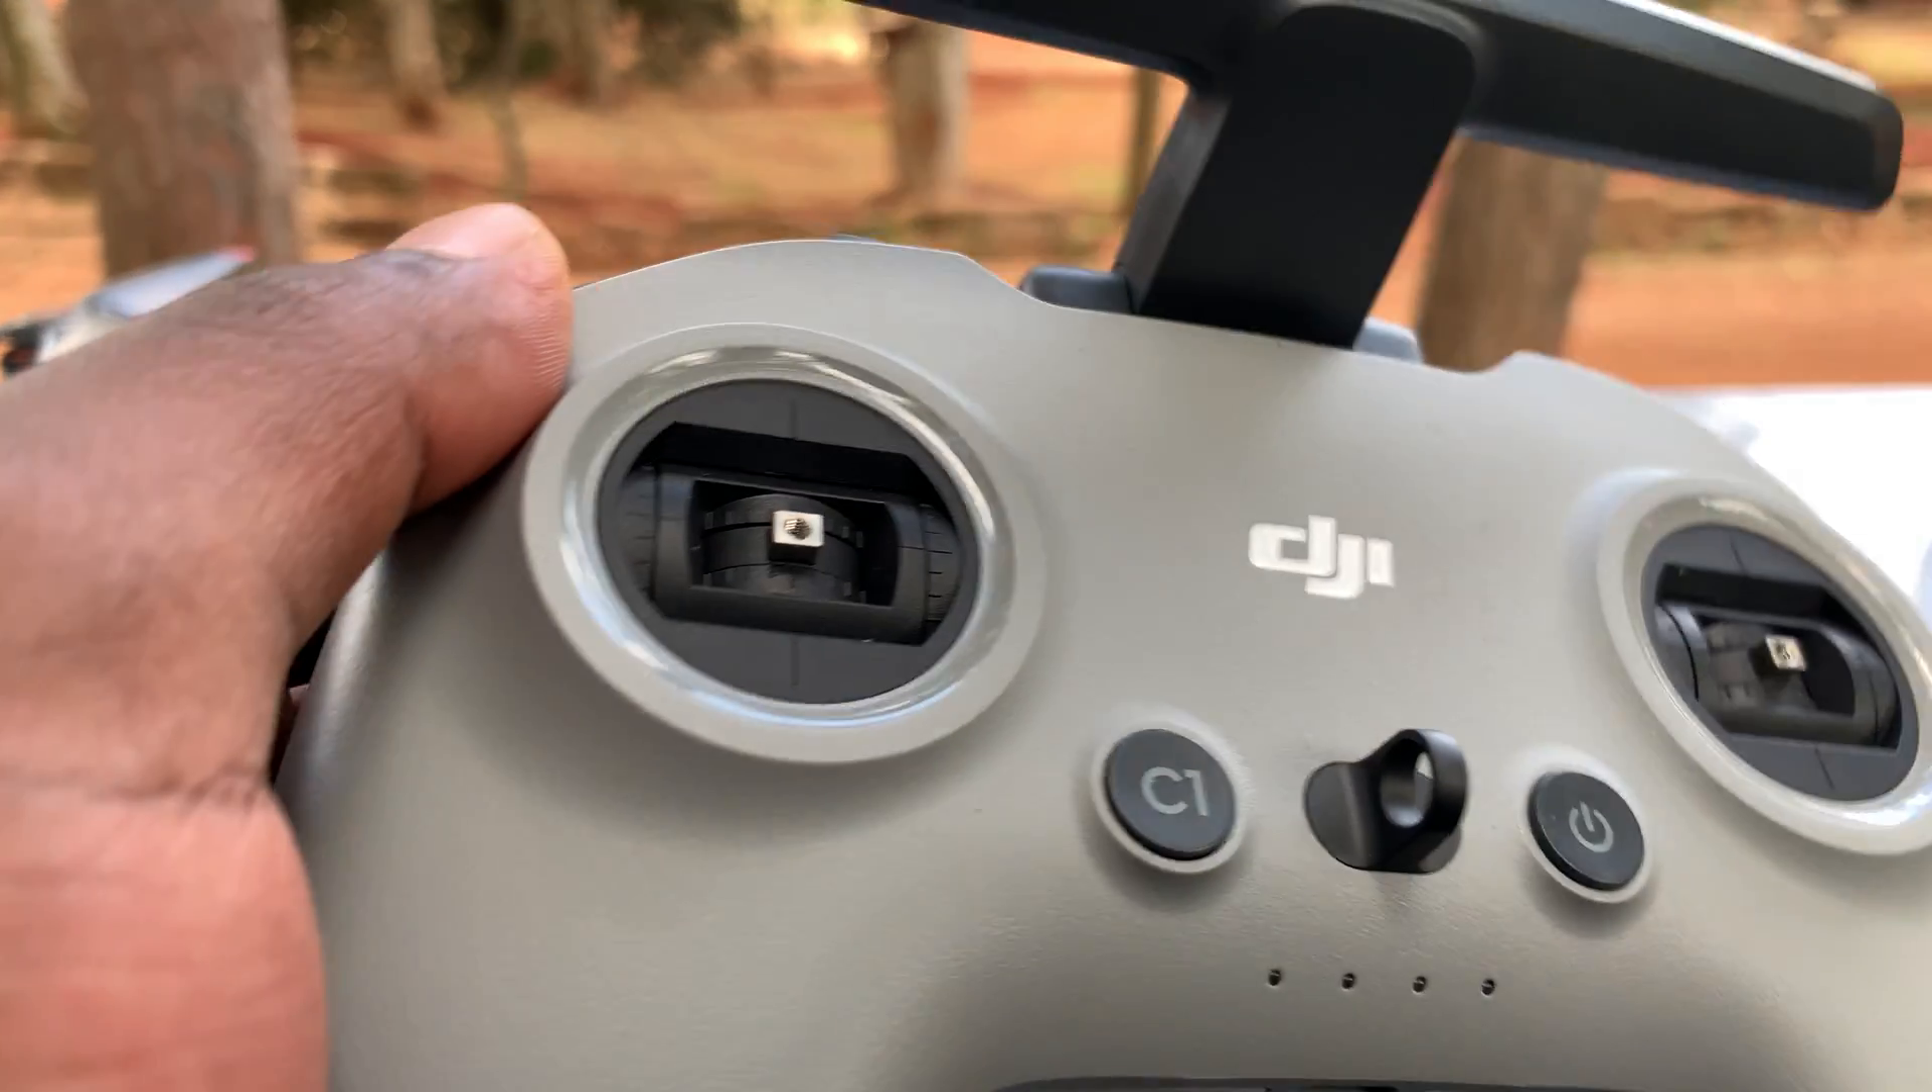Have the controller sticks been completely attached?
No.